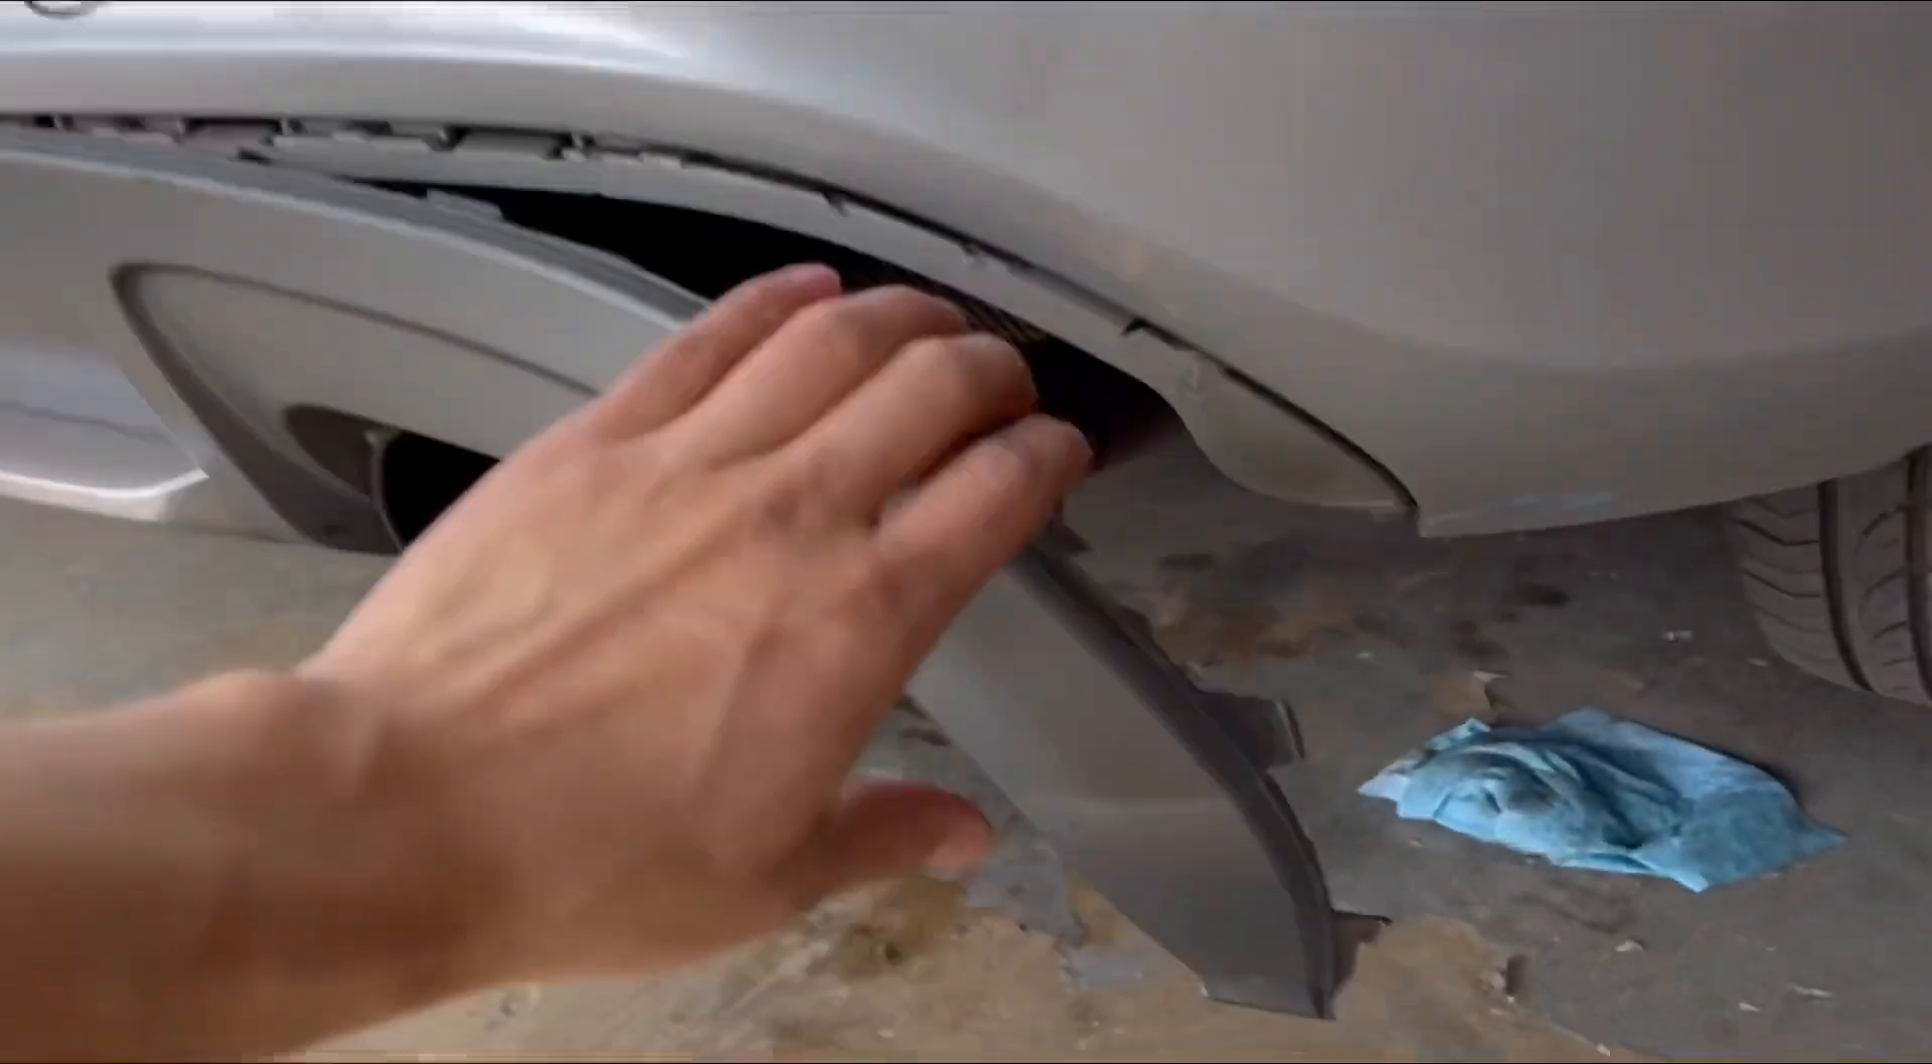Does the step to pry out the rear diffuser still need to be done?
Yes.